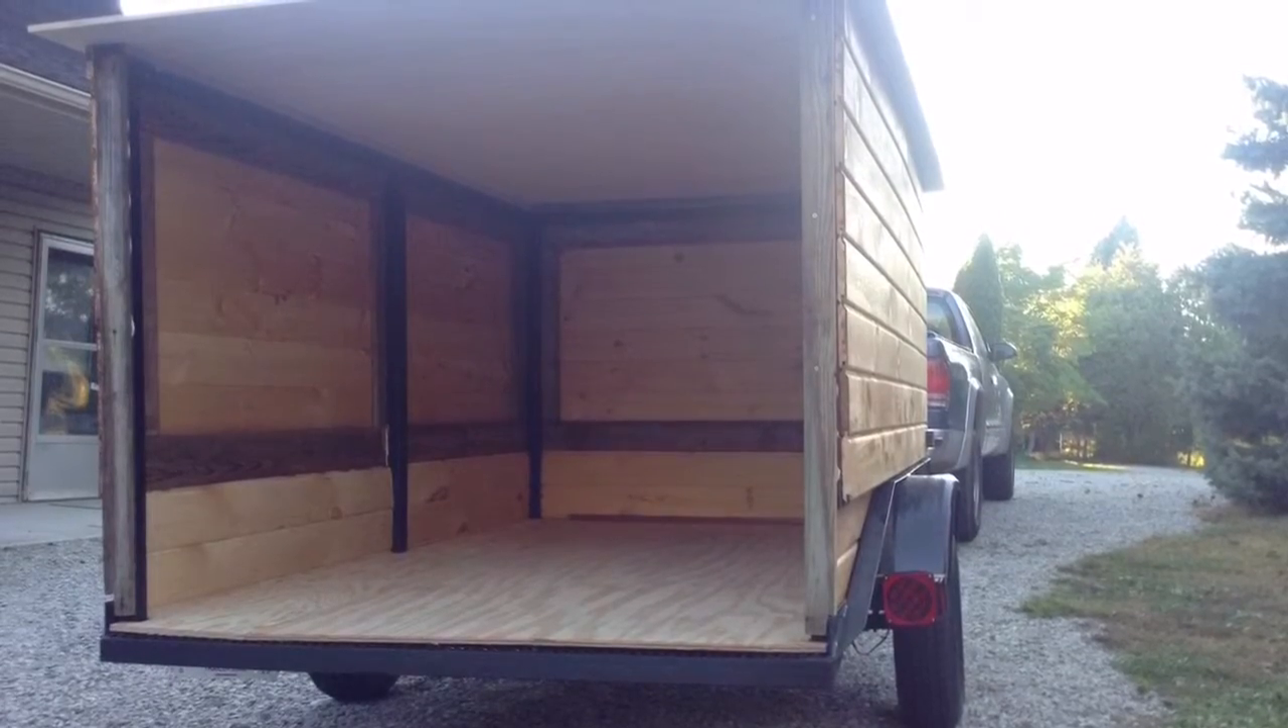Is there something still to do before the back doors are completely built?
Yes.